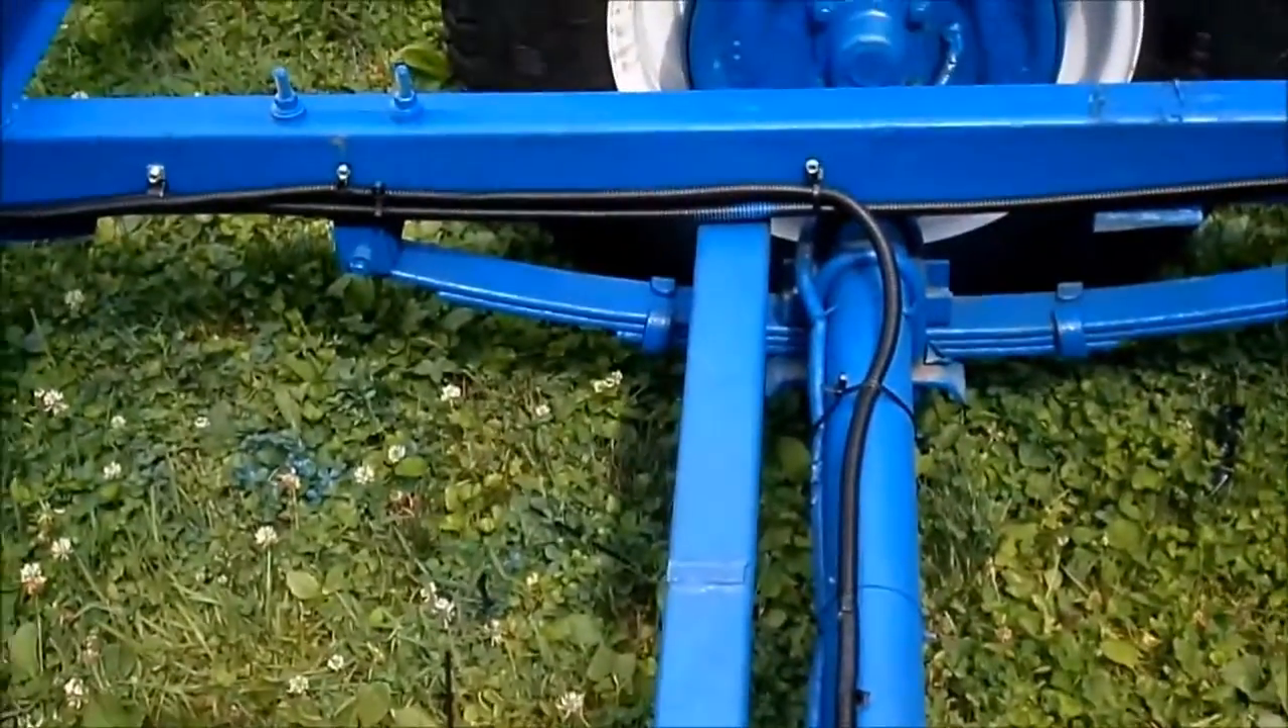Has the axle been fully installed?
Yes.